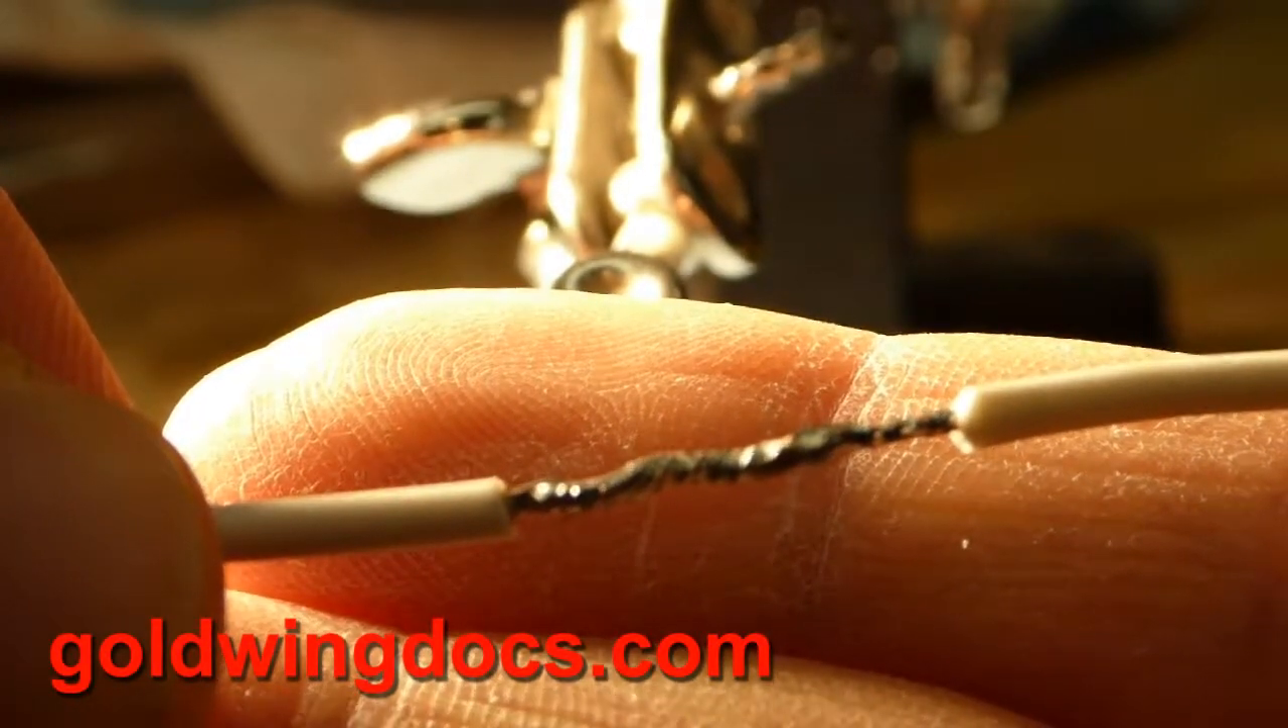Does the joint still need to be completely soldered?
No.